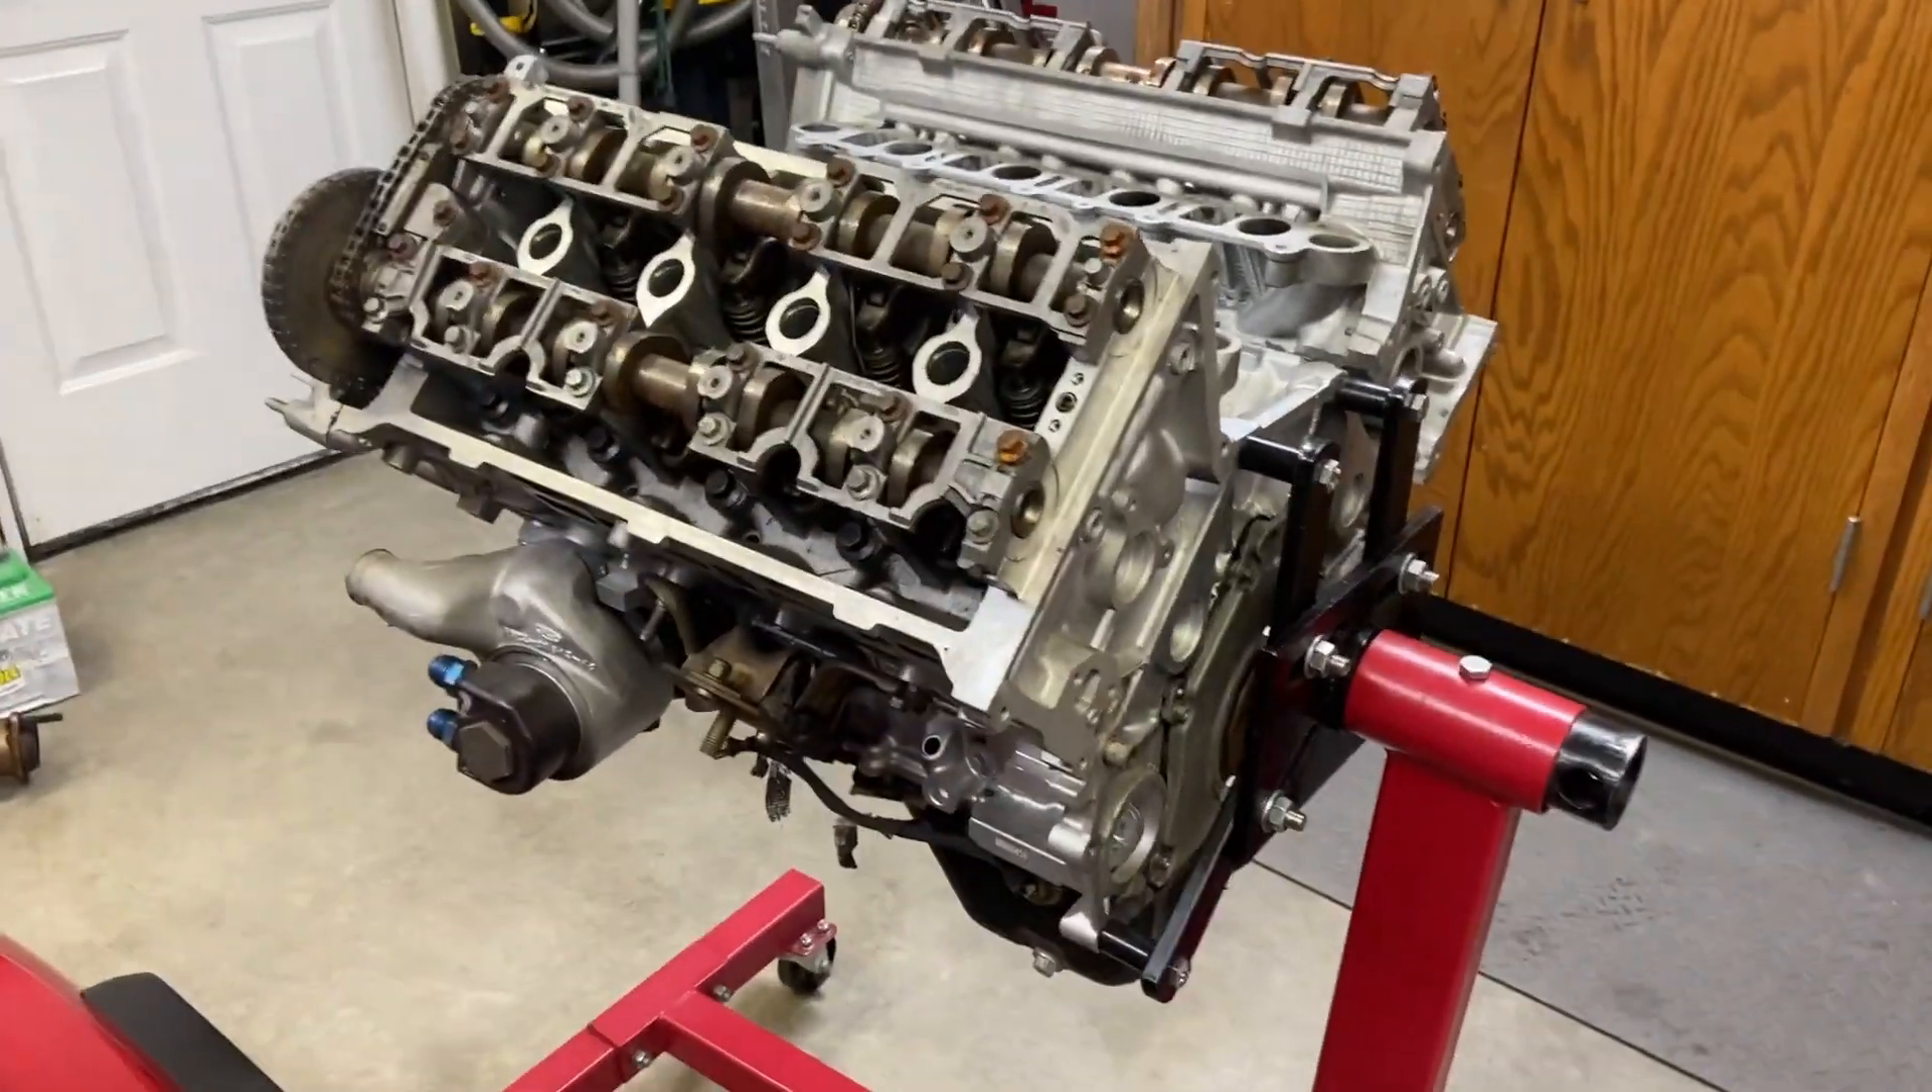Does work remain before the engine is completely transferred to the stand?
No.